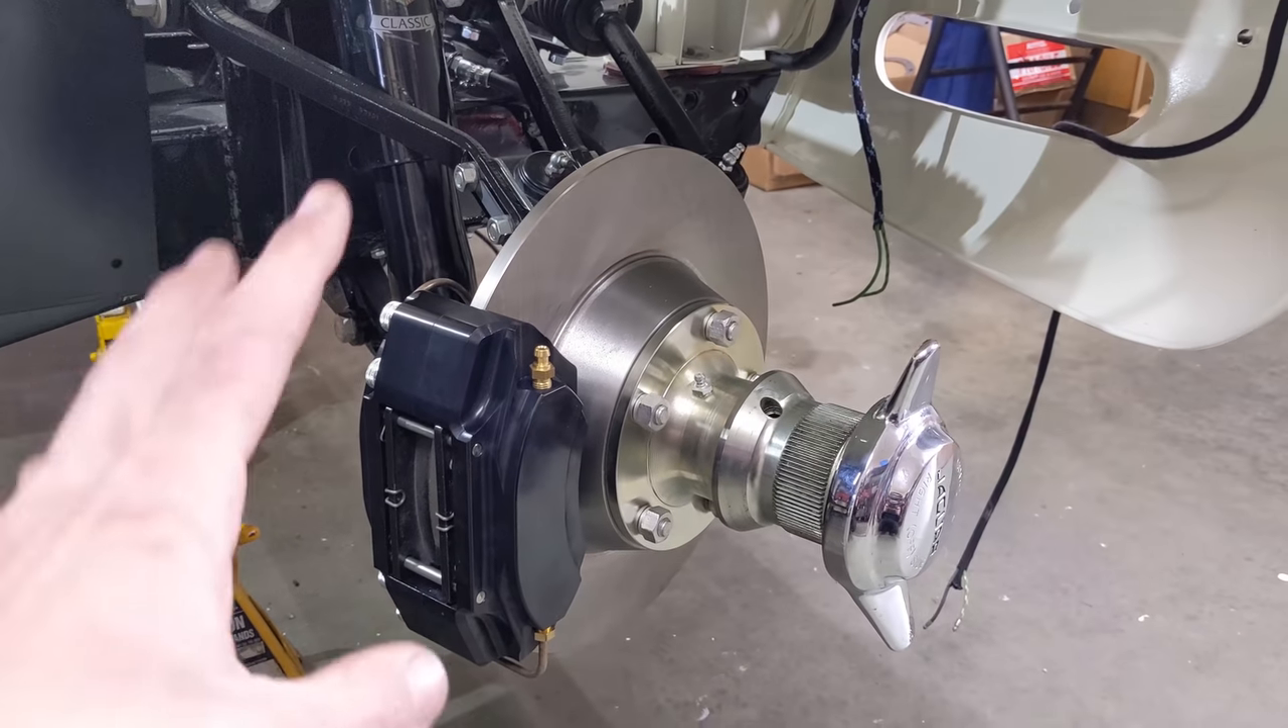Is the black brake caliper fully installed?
Yes.